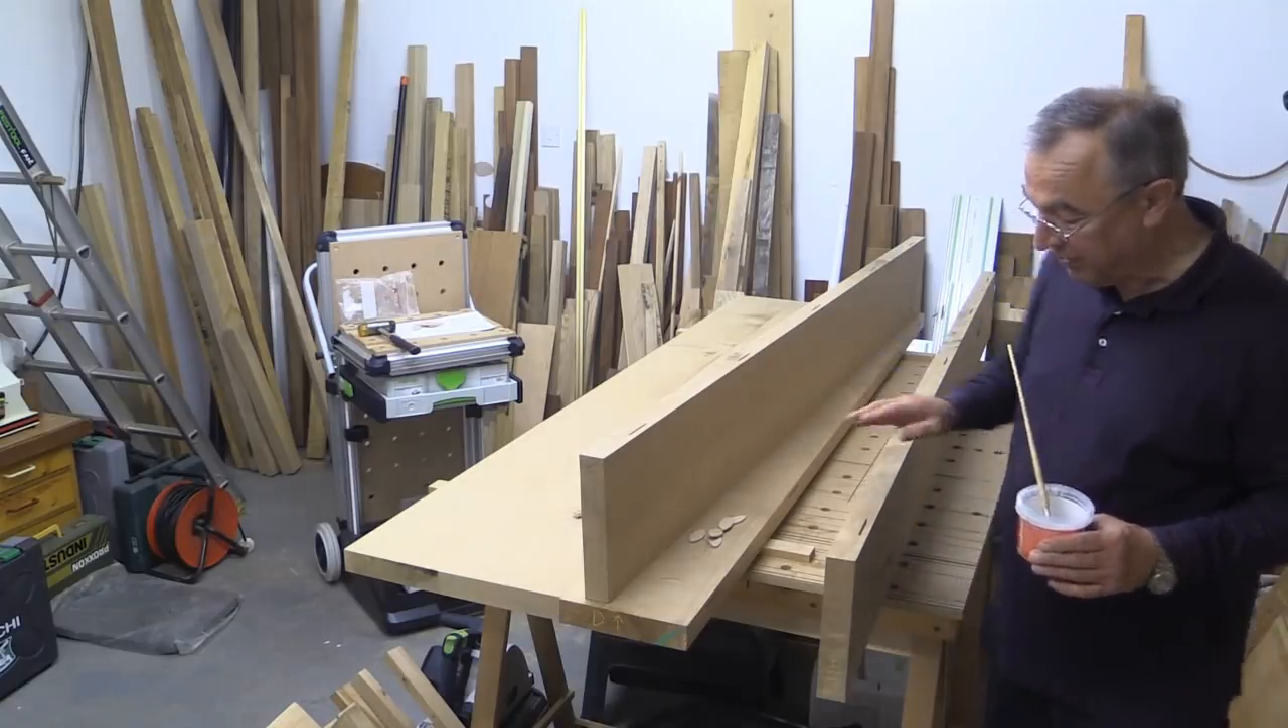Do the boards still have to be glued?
Yes.